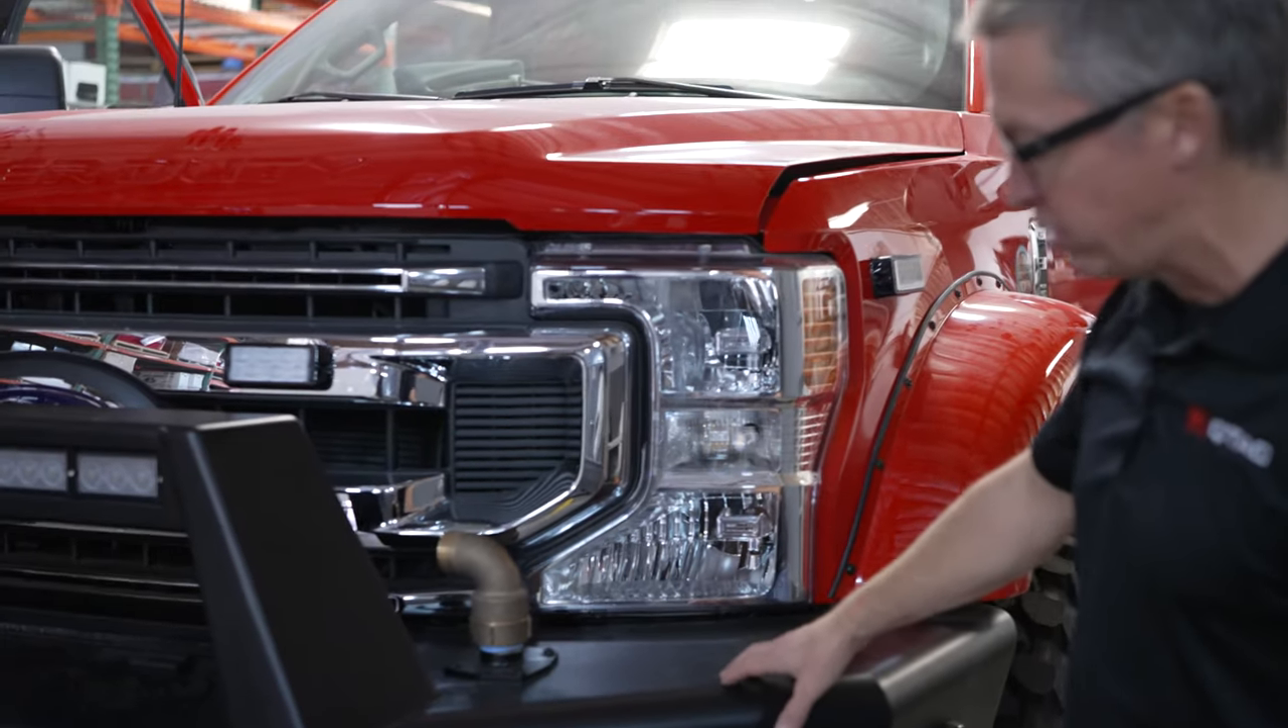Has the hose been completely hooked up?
No.